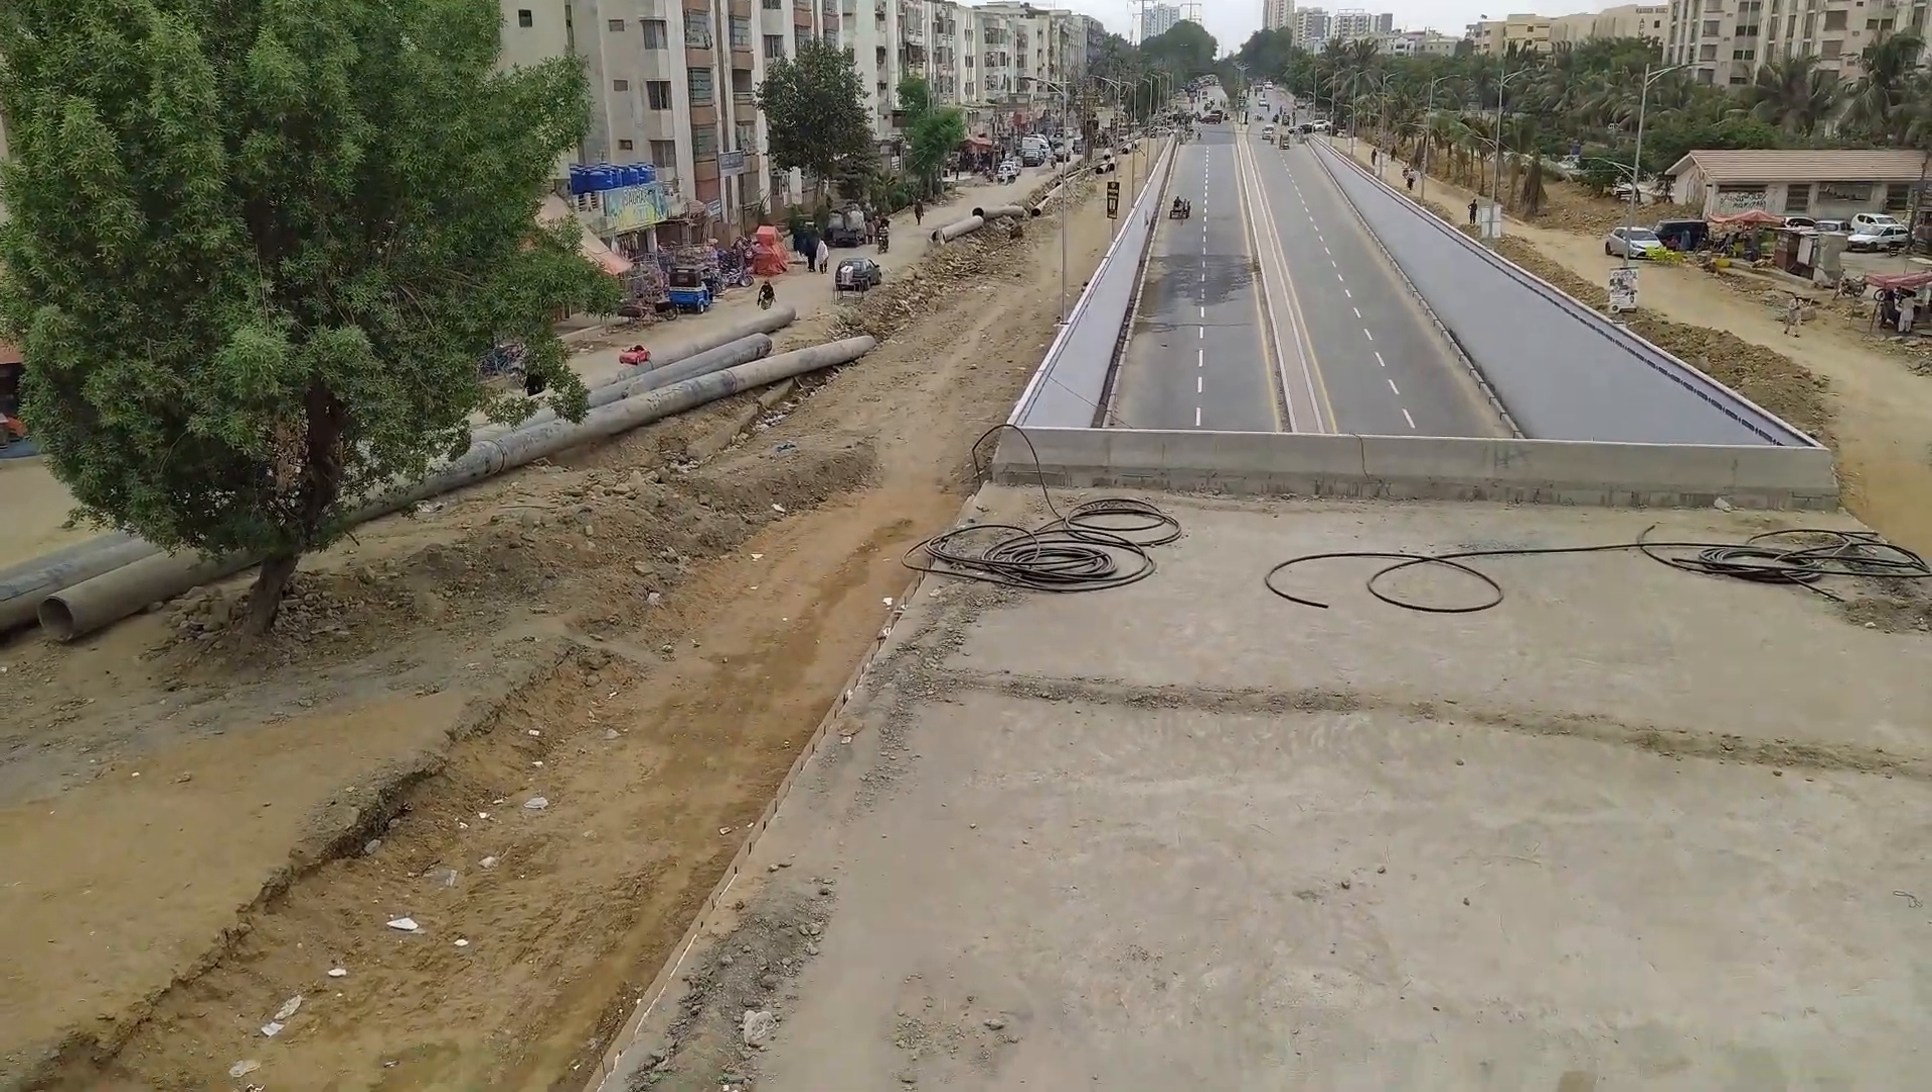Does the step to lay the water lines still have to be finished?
Yes.